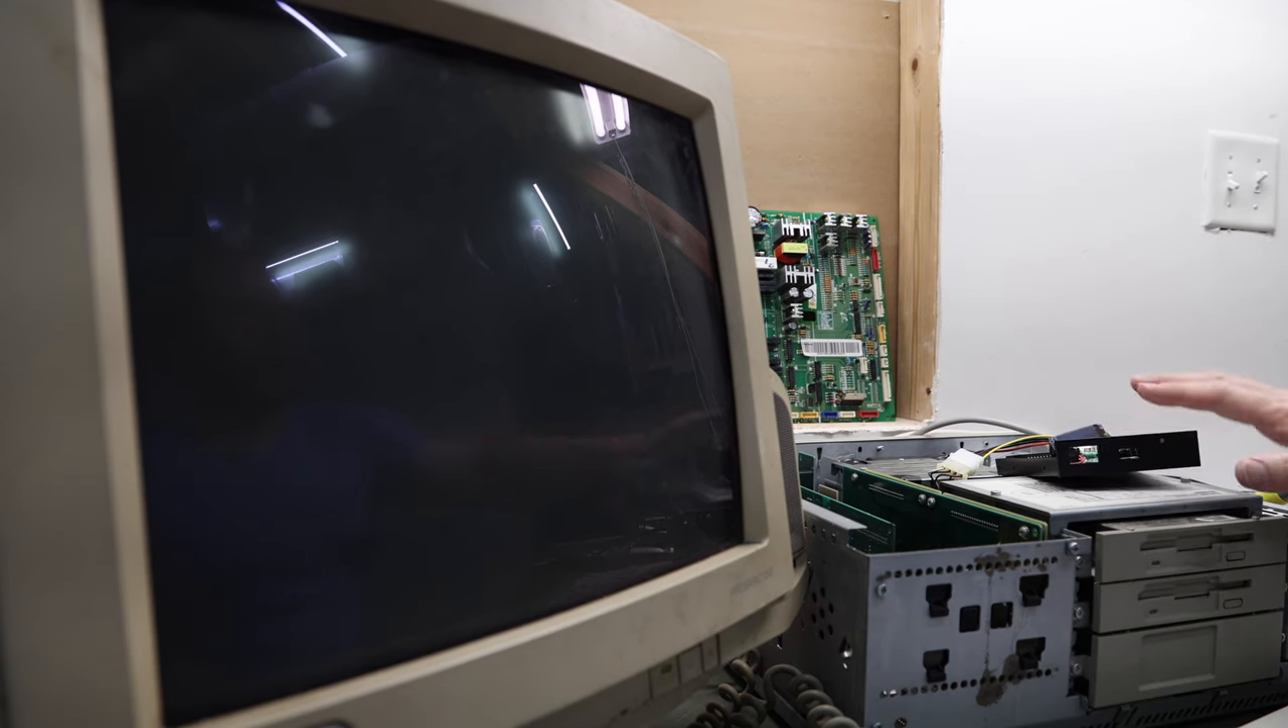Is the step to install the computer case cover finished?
No.